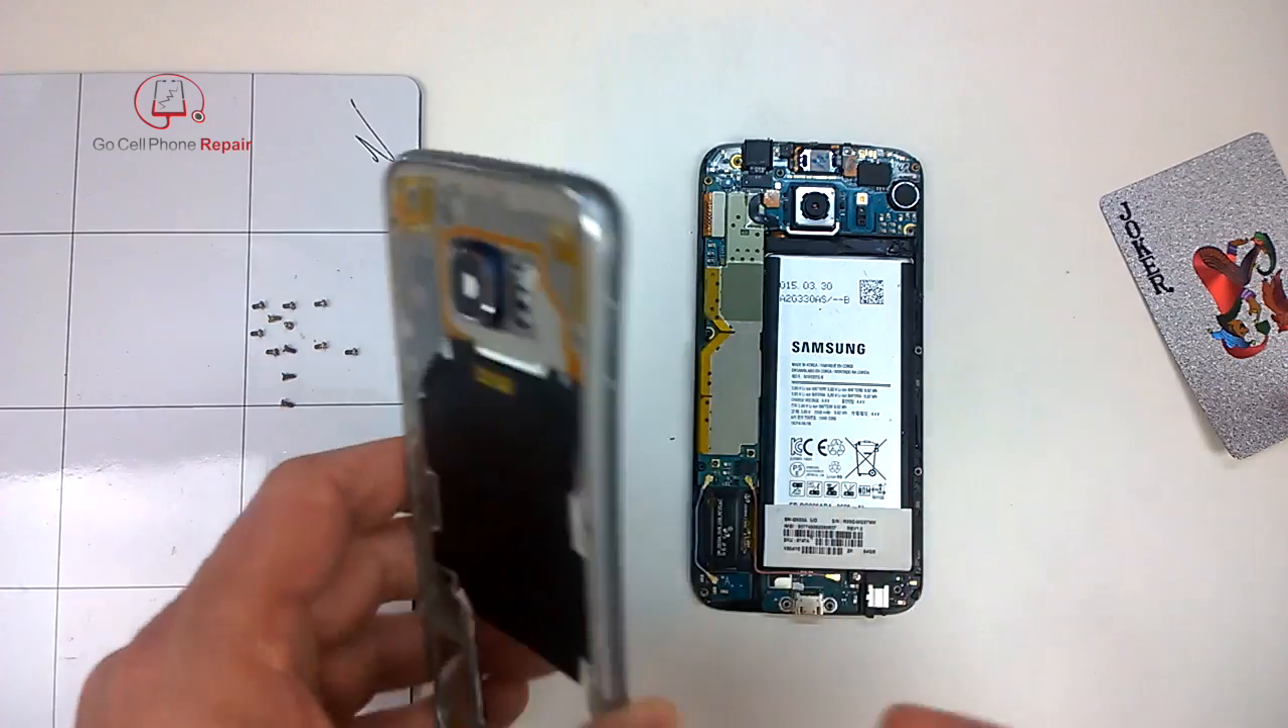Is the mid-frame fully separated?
Yes.